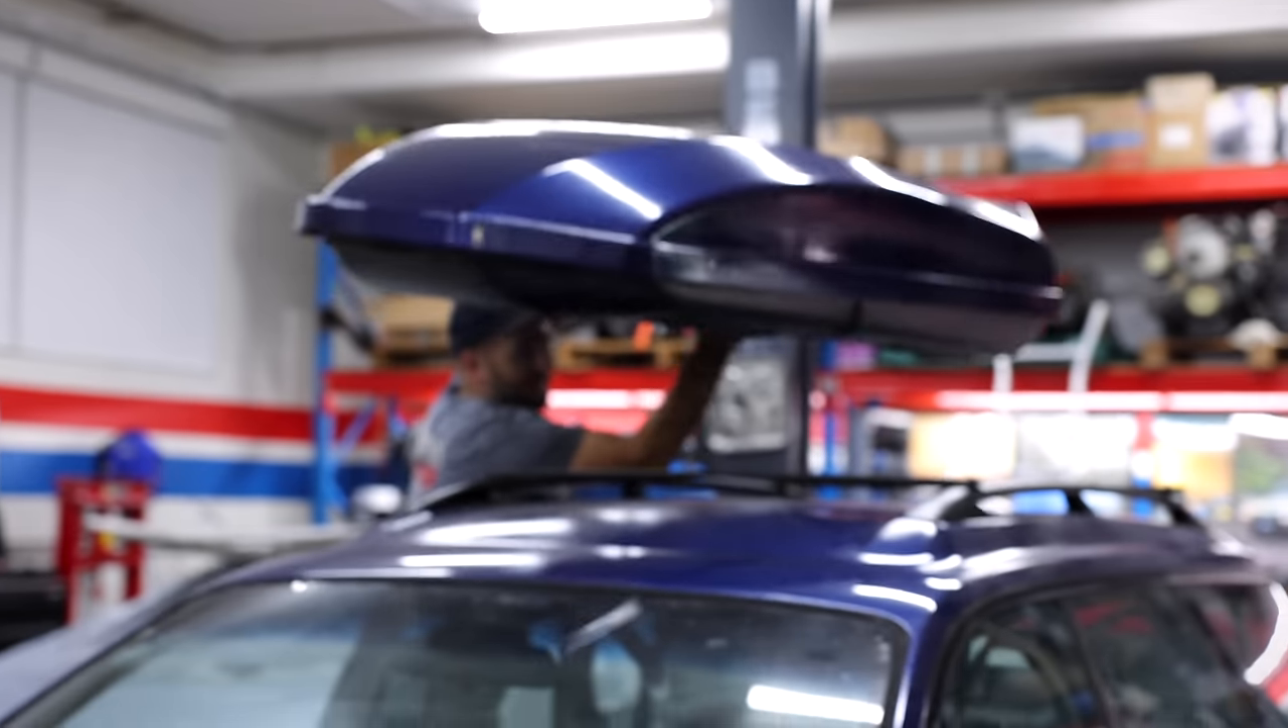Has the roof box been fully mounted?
No.